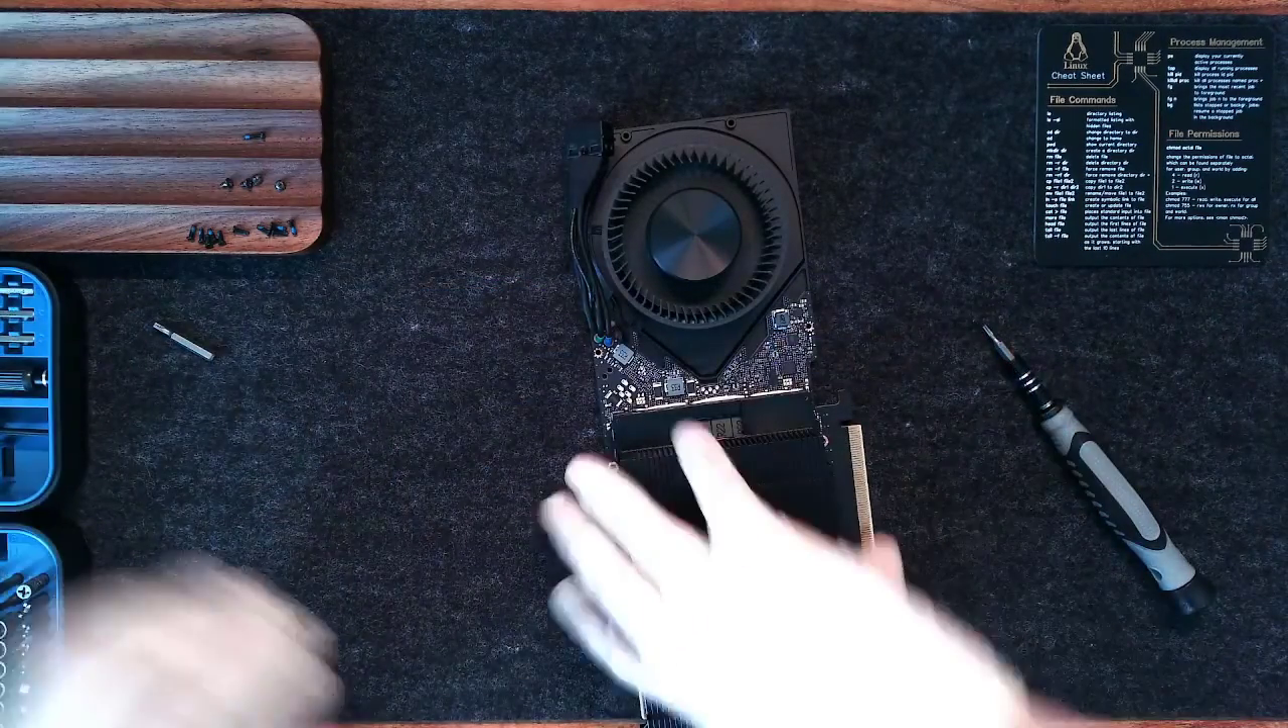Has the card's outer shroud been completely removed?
Yes.